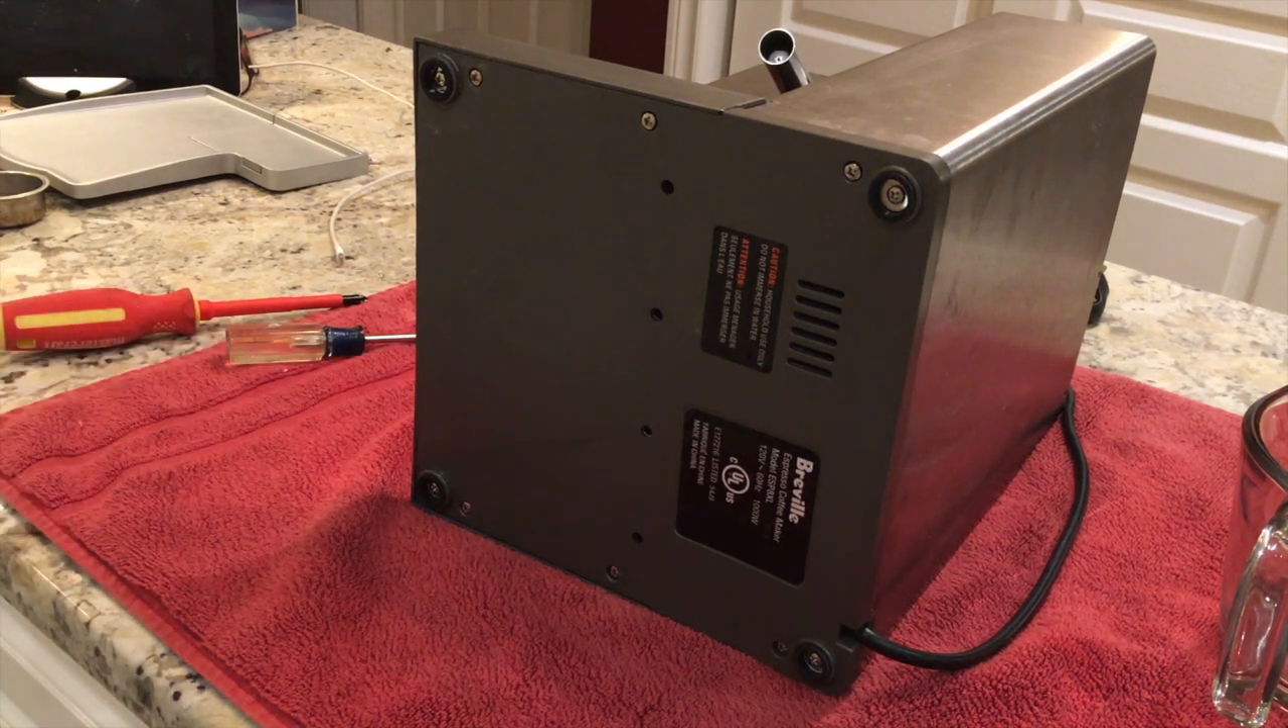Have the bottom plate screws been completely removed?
No.